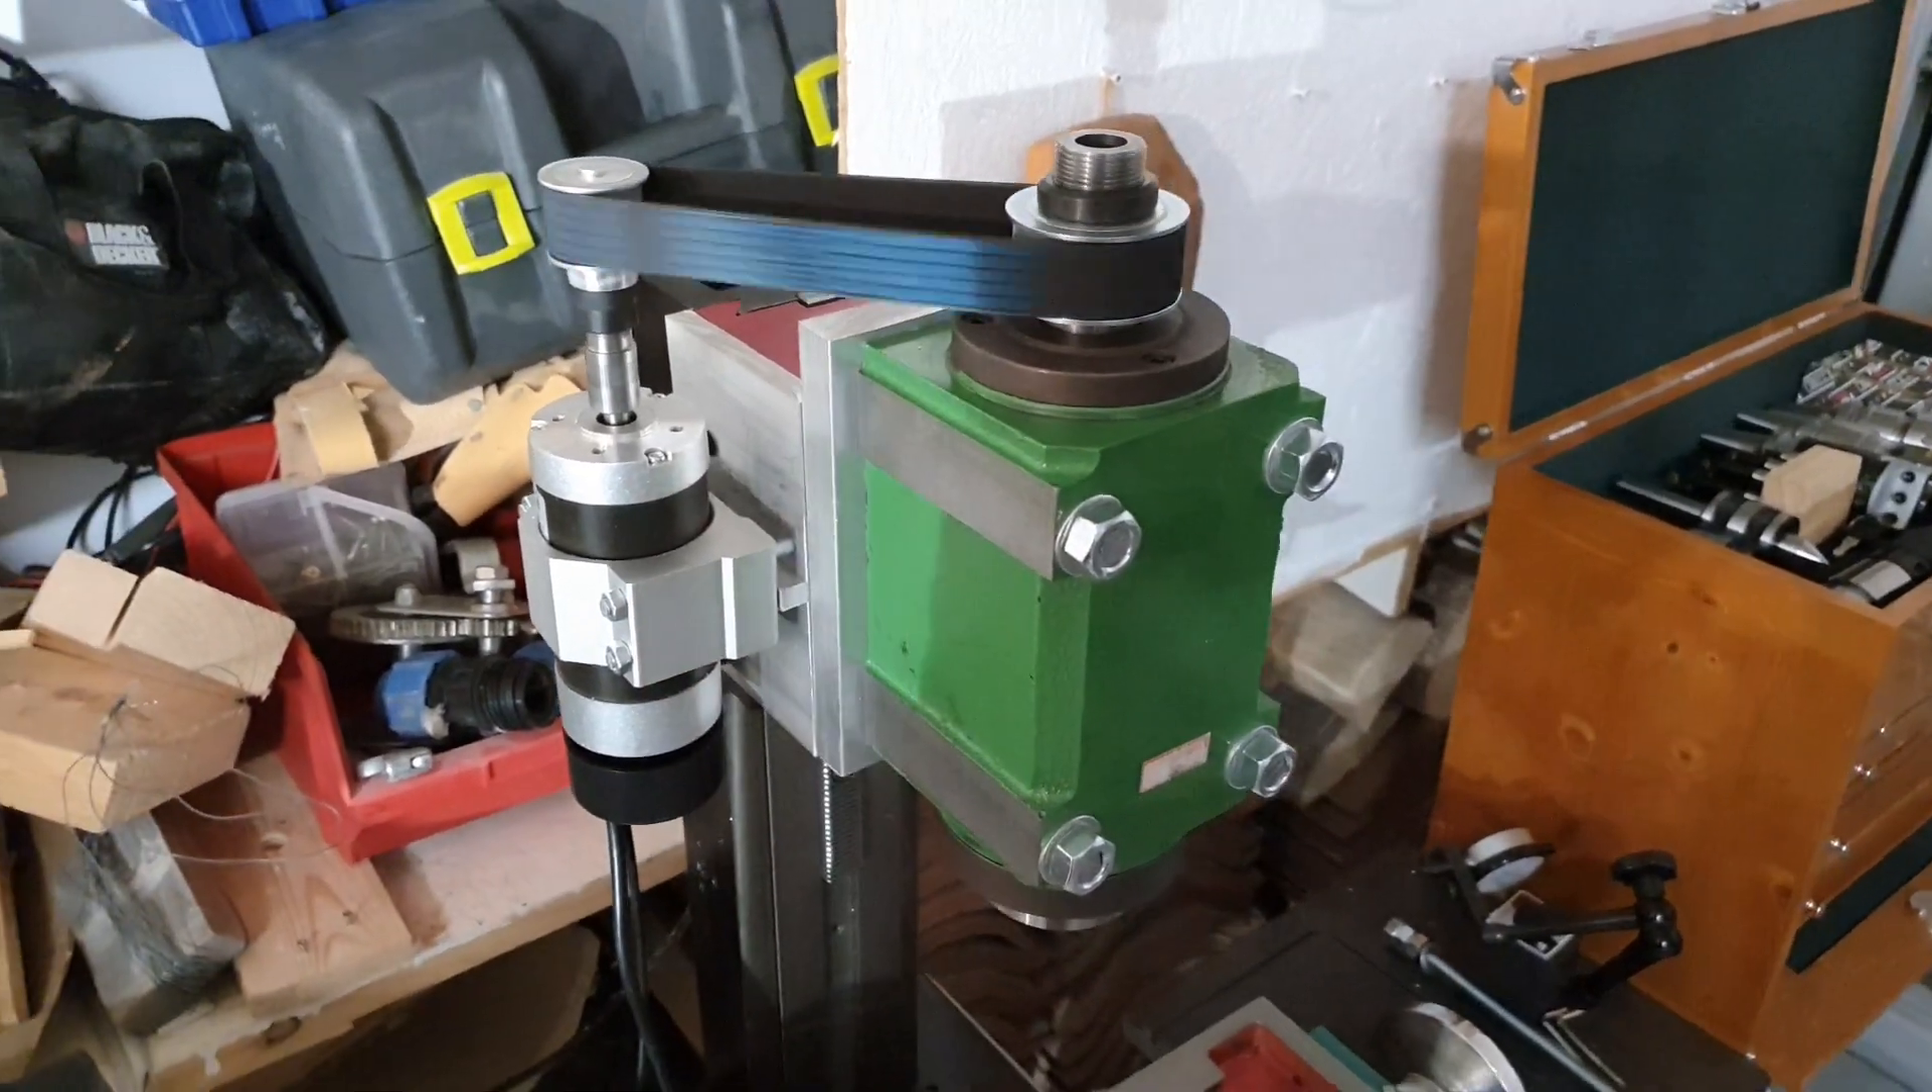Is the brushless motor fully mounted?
Yes.